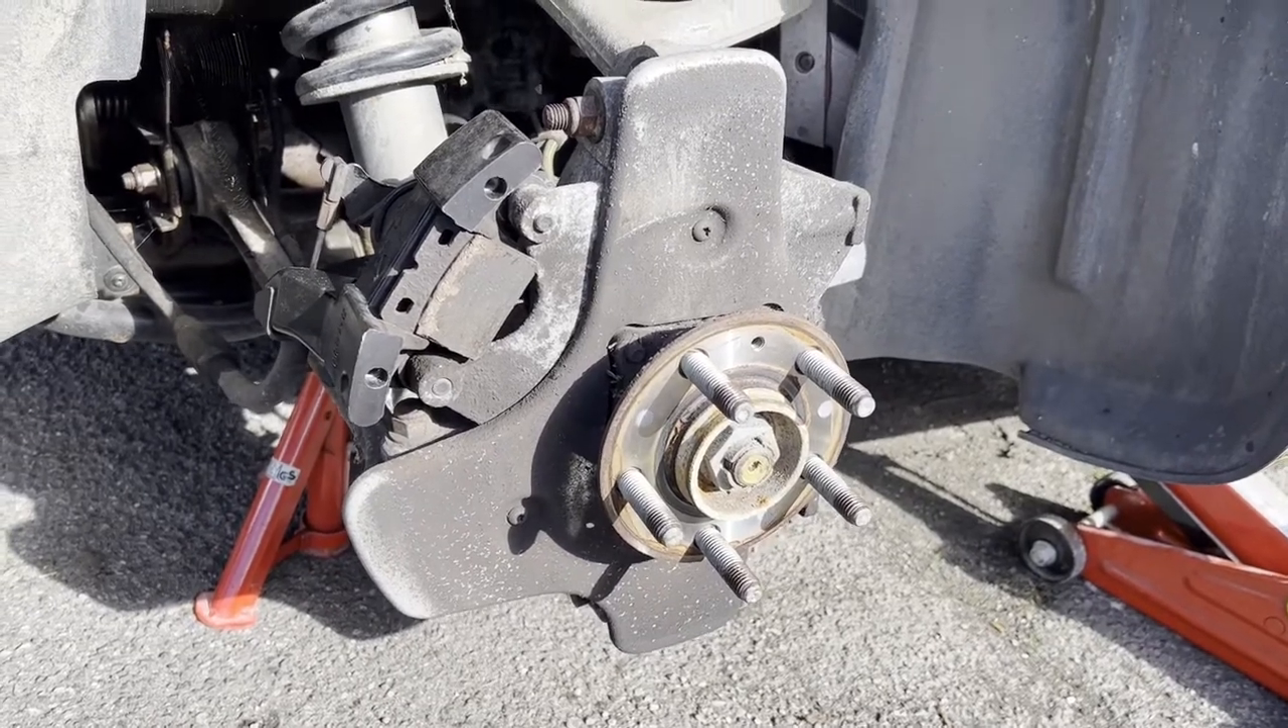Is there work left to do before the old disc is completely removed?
No.